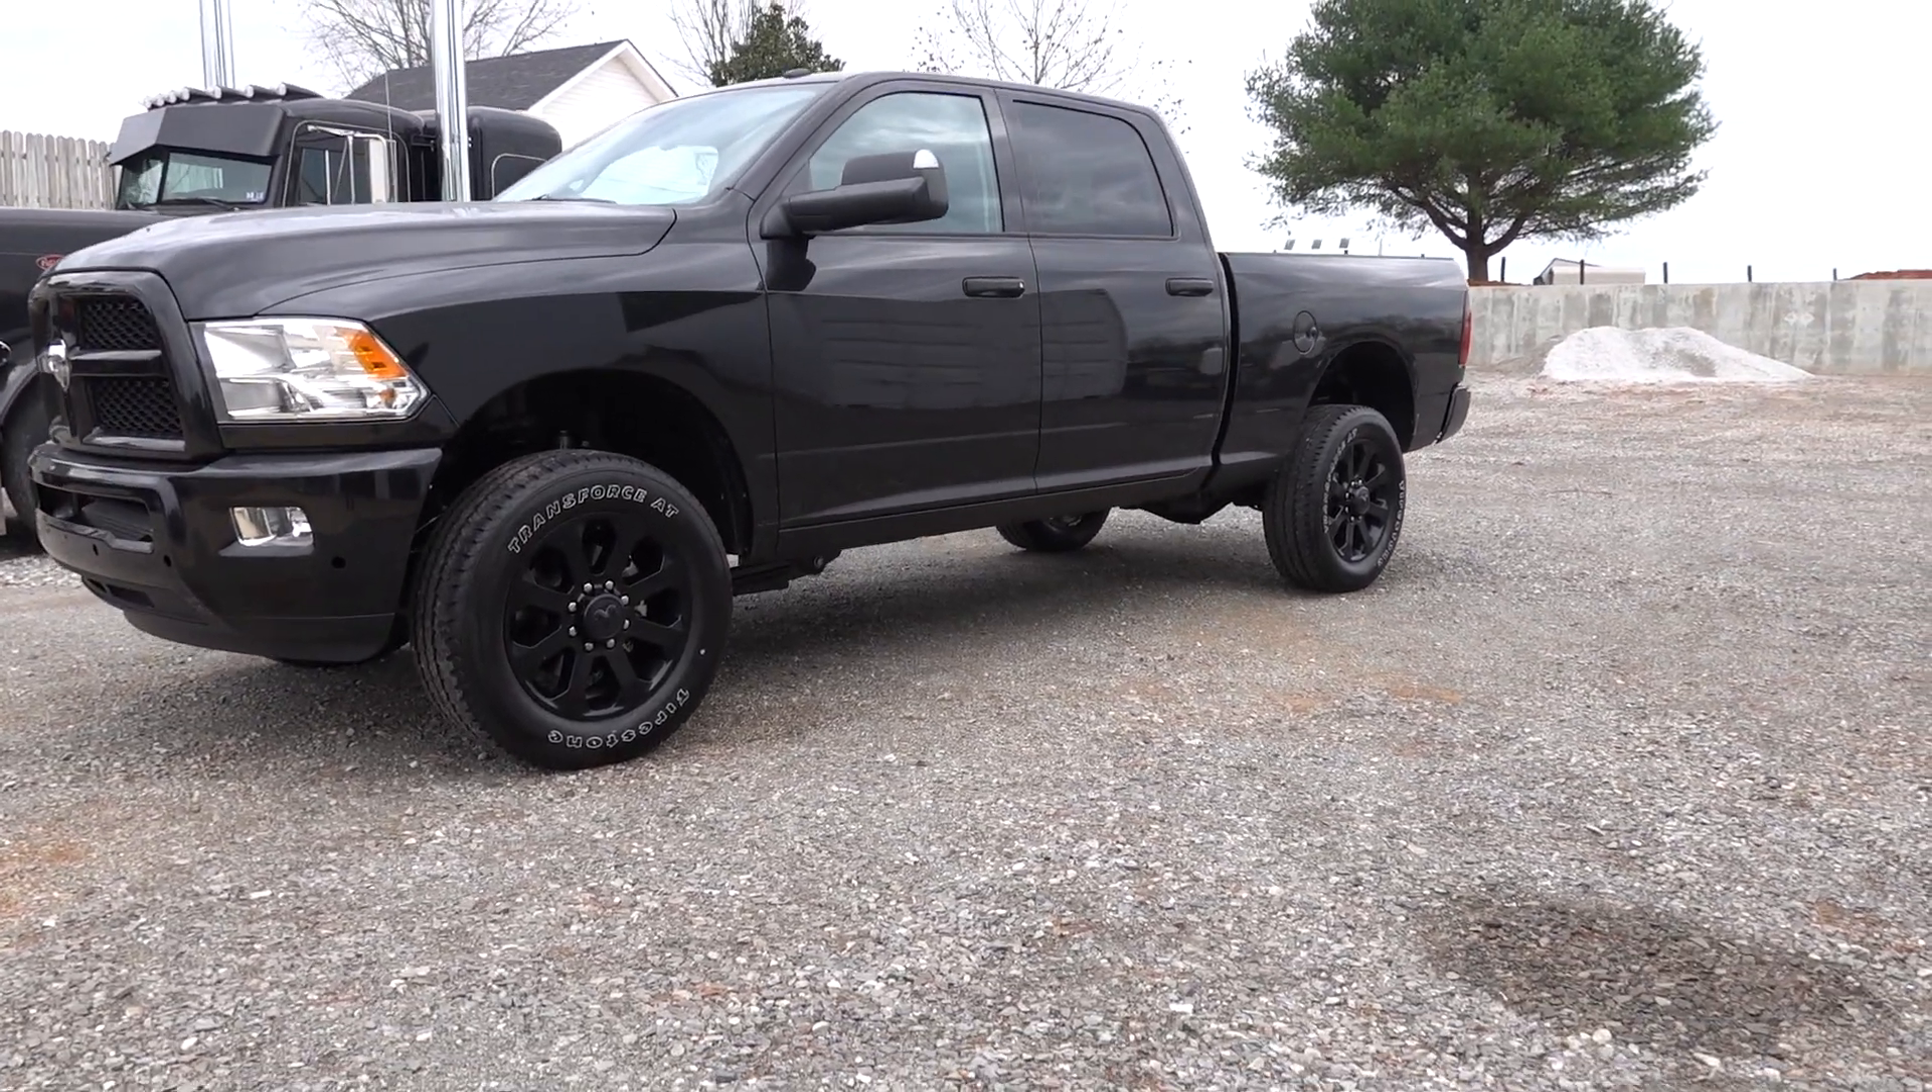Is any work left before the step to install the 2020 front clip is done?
Yes.